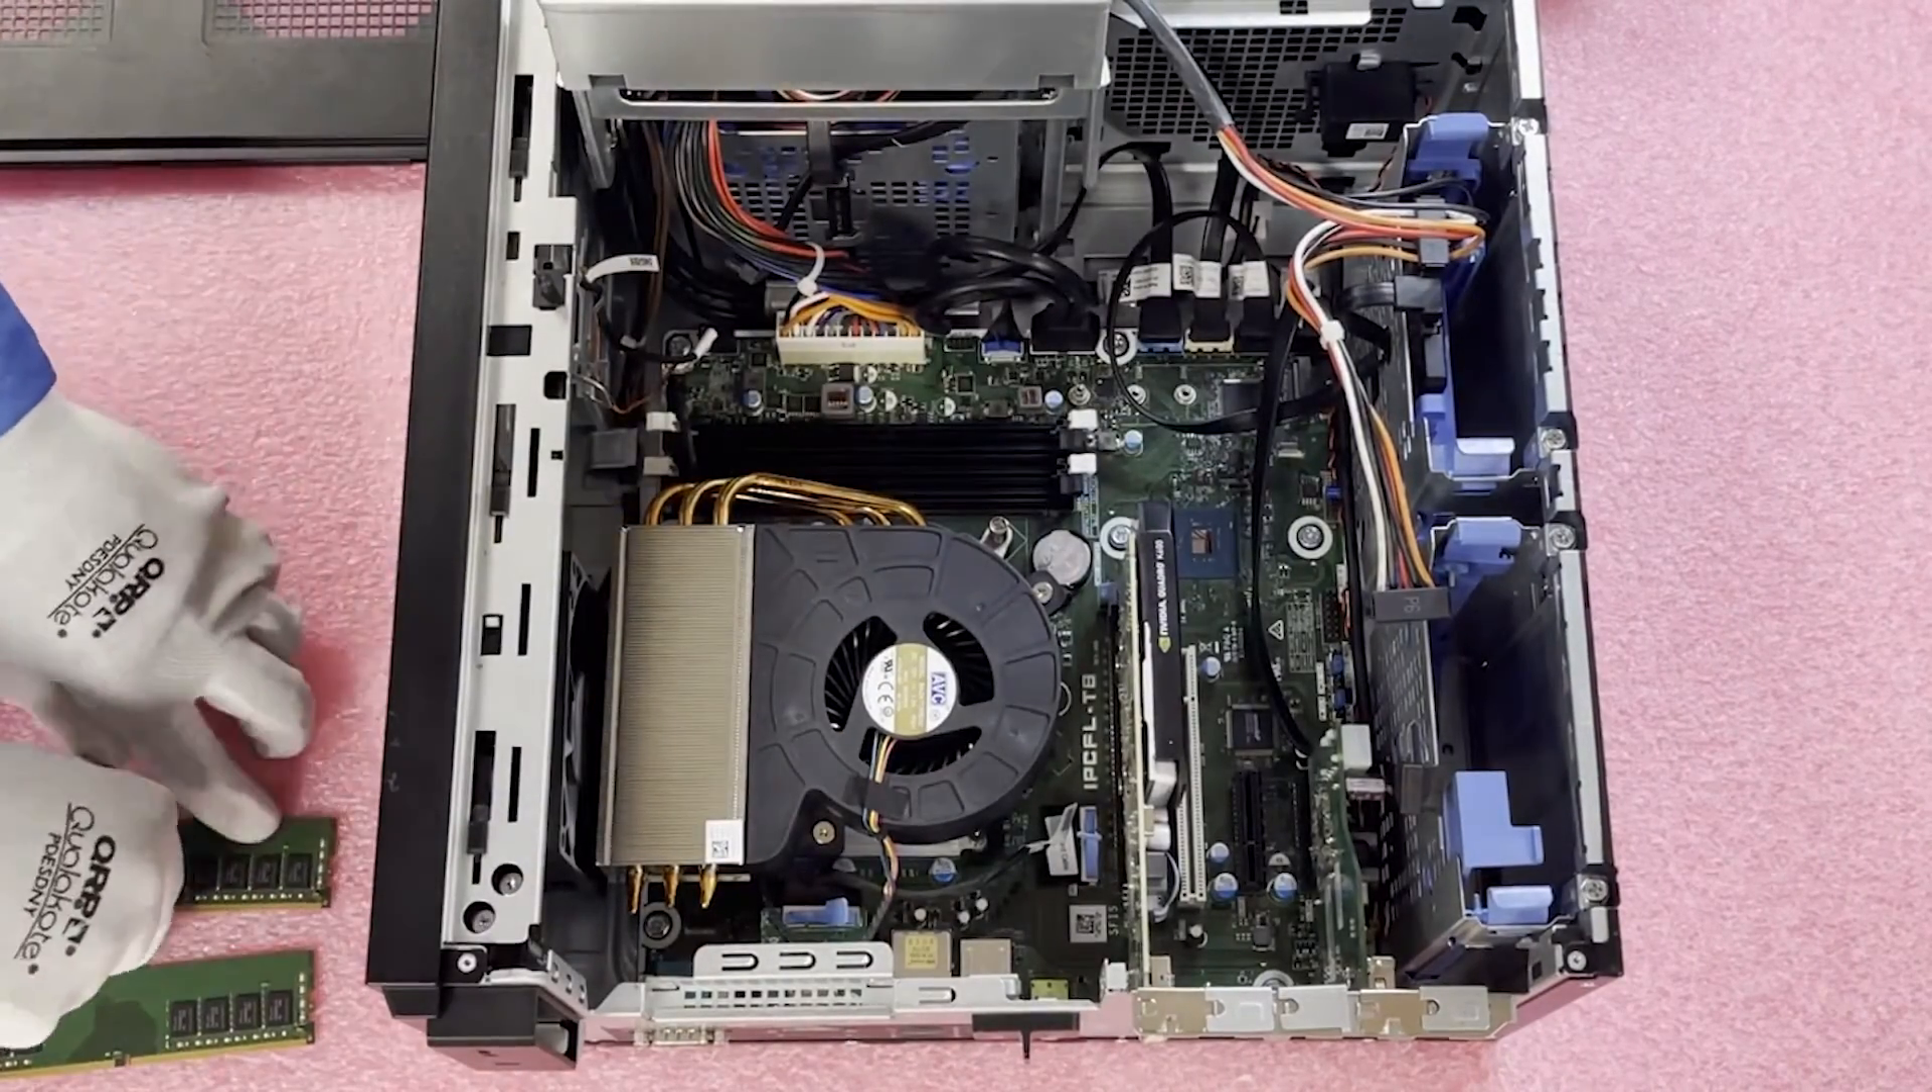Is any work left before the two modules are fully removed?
No.